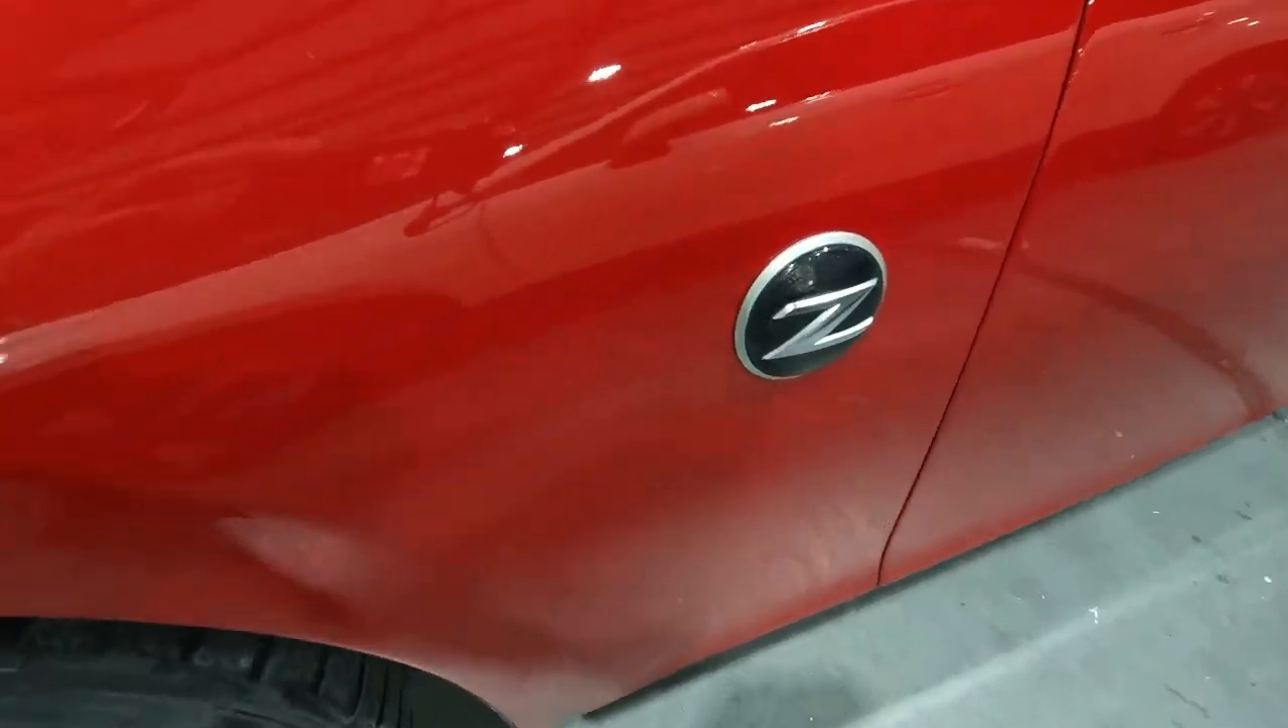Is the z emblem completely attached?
Yes.